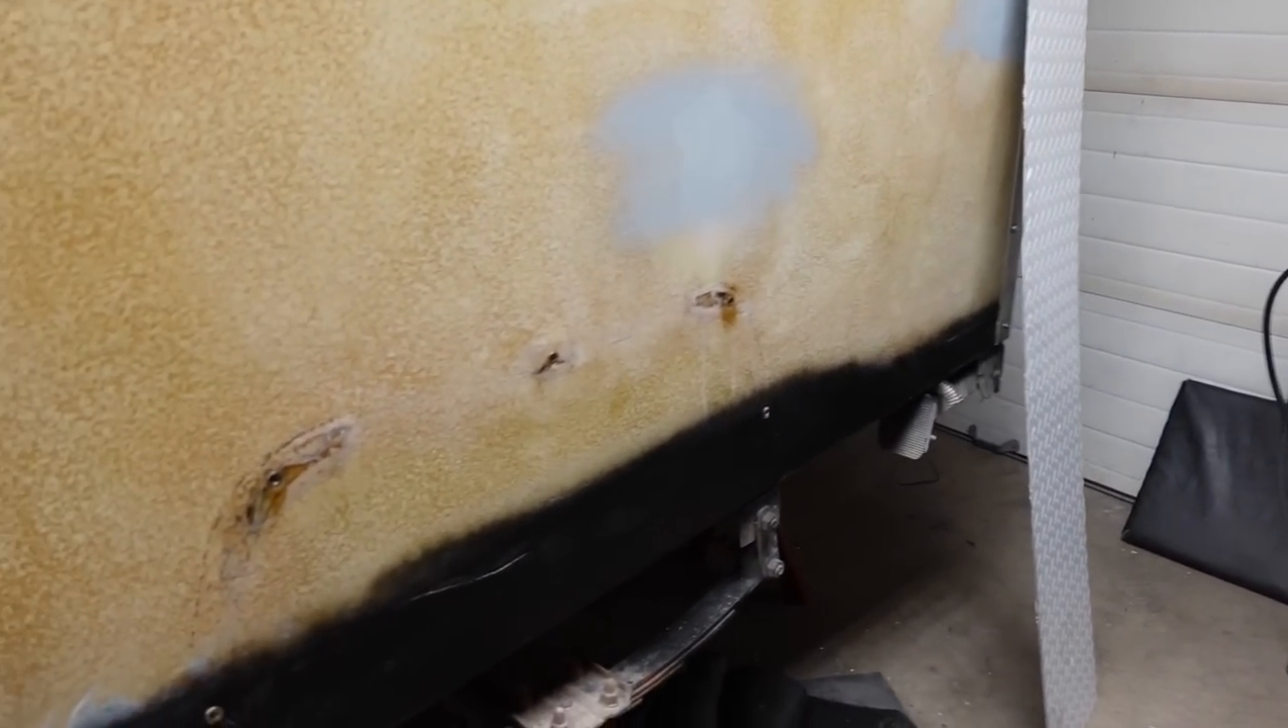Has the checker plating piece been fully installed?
No.